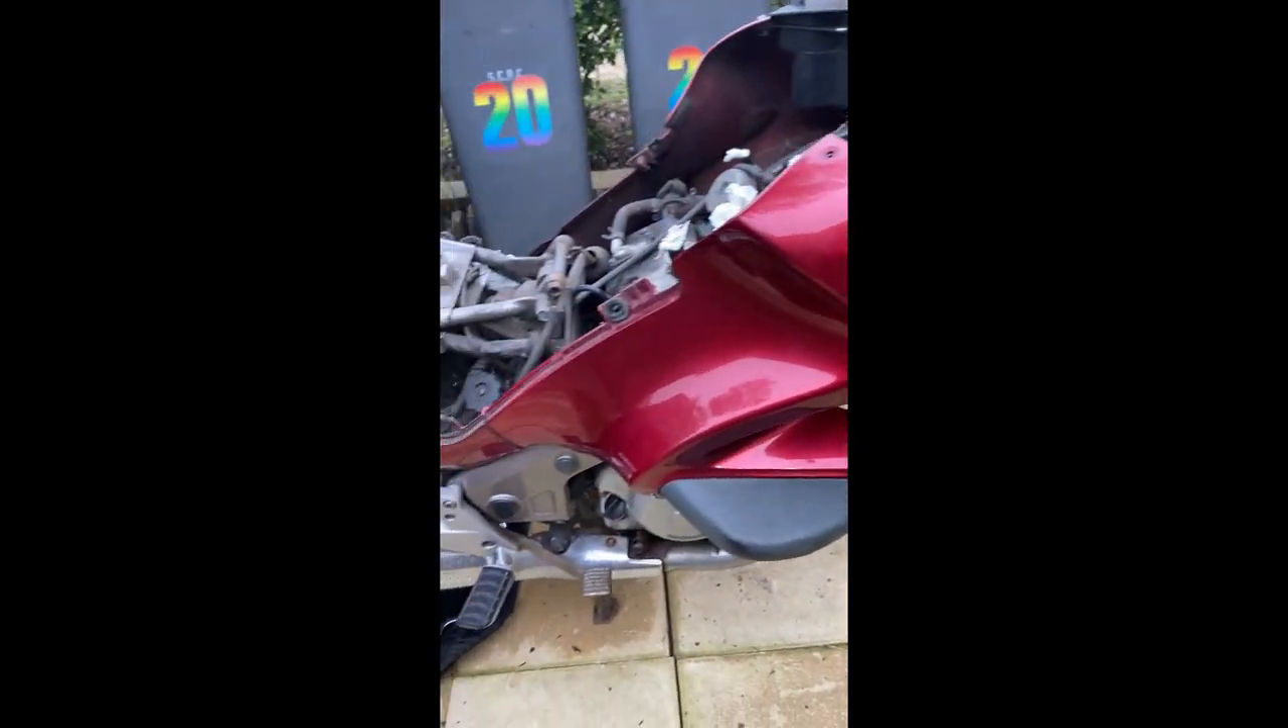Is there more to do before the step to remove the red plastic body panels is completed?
Yes.